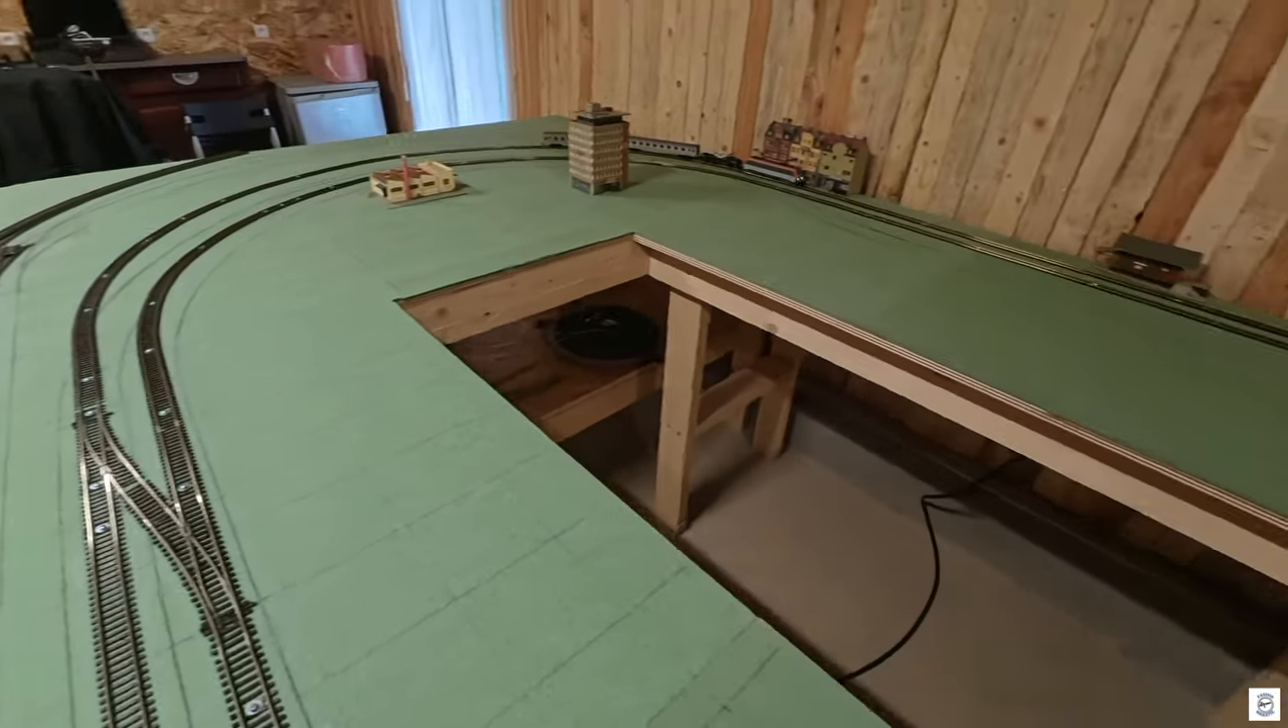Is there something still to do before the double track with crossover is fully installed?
No.